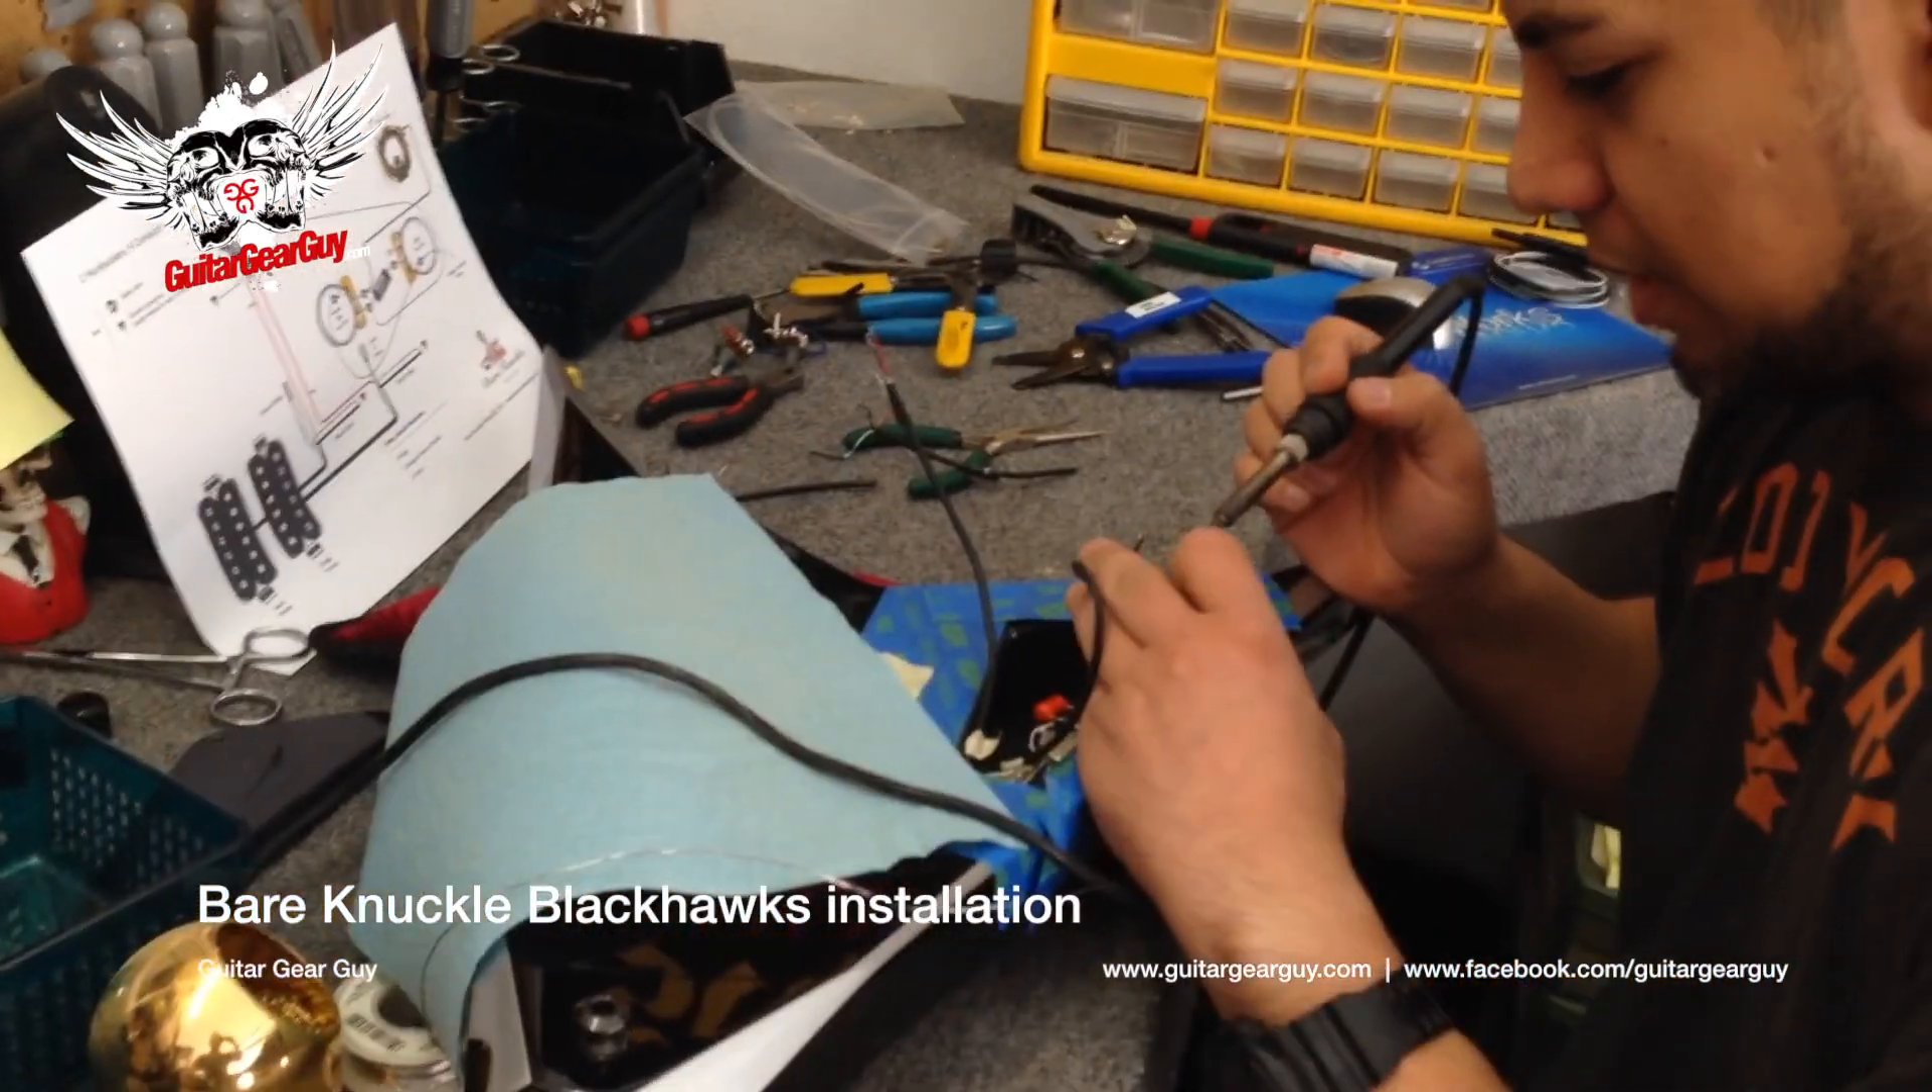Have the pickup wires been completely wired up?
No.